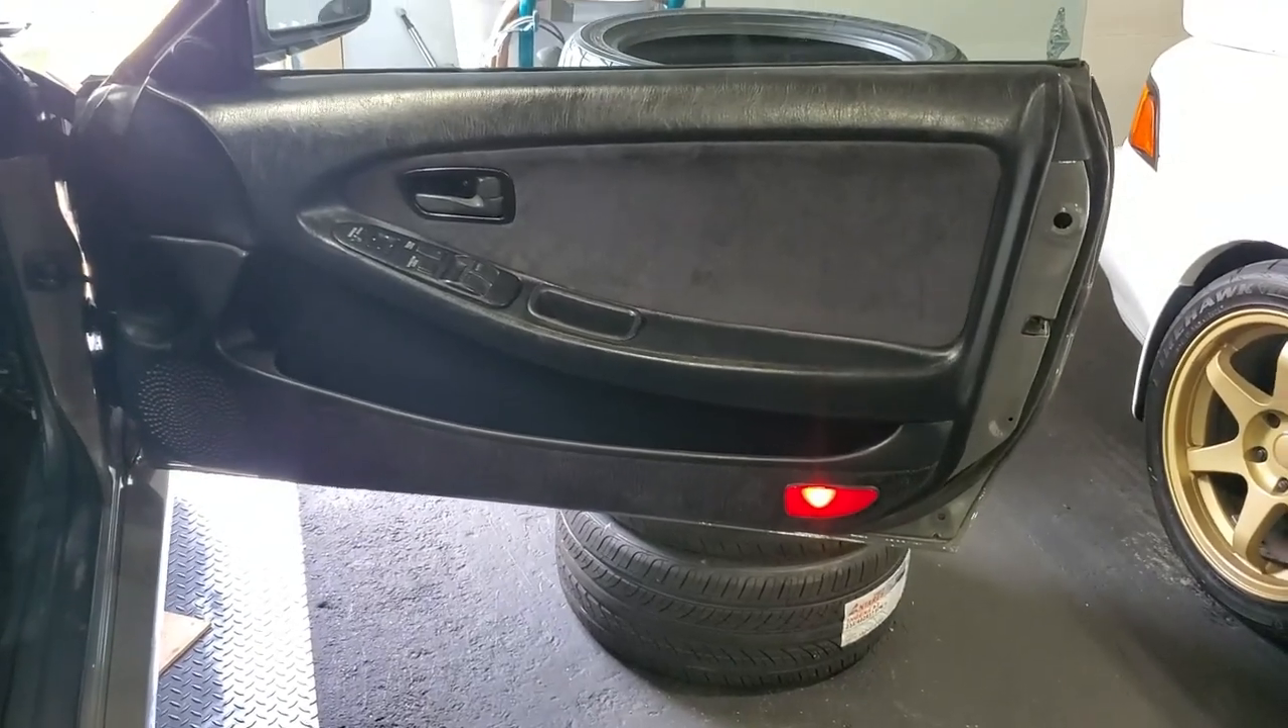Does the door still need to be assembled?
No.